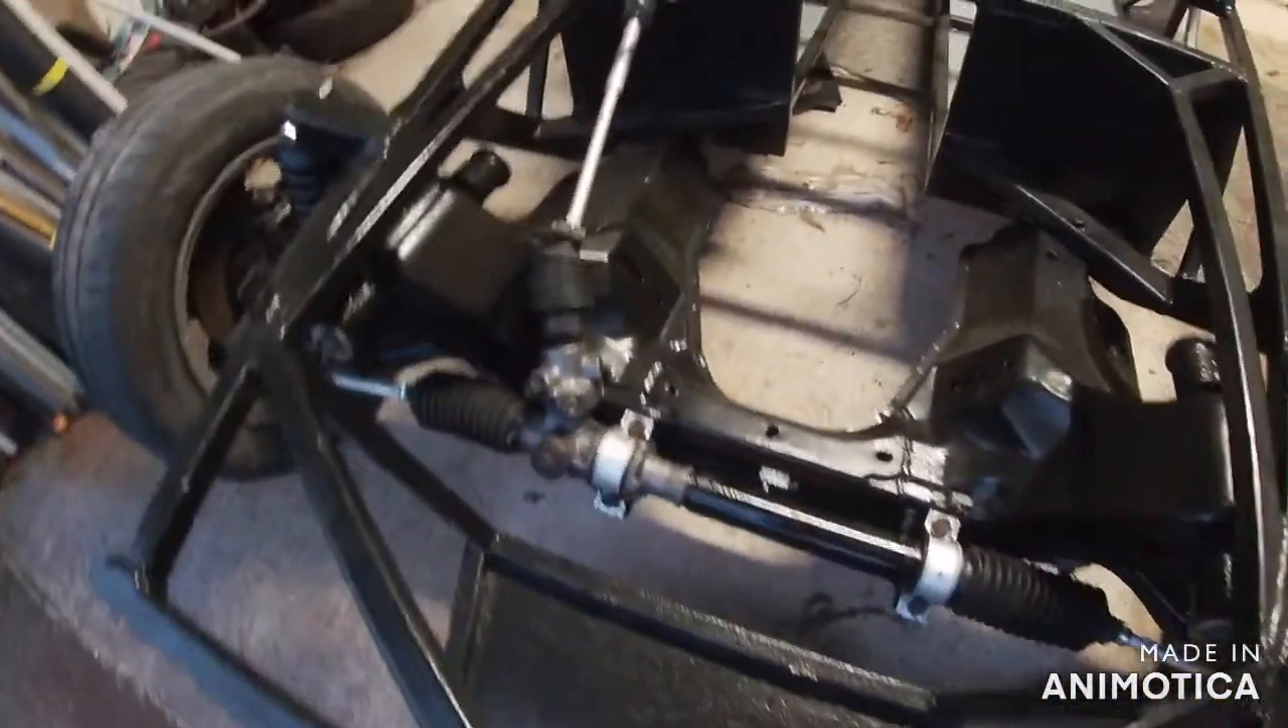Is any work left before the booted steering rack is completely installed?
No.